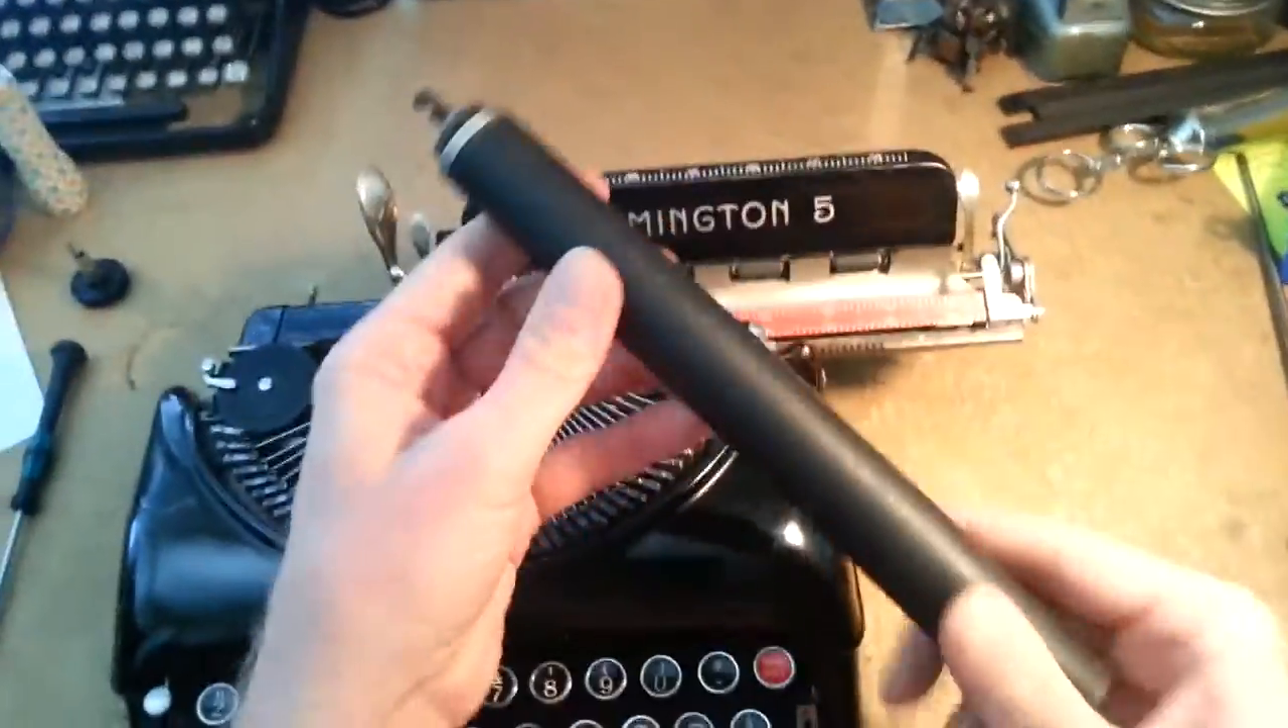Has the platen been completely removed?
Yes.